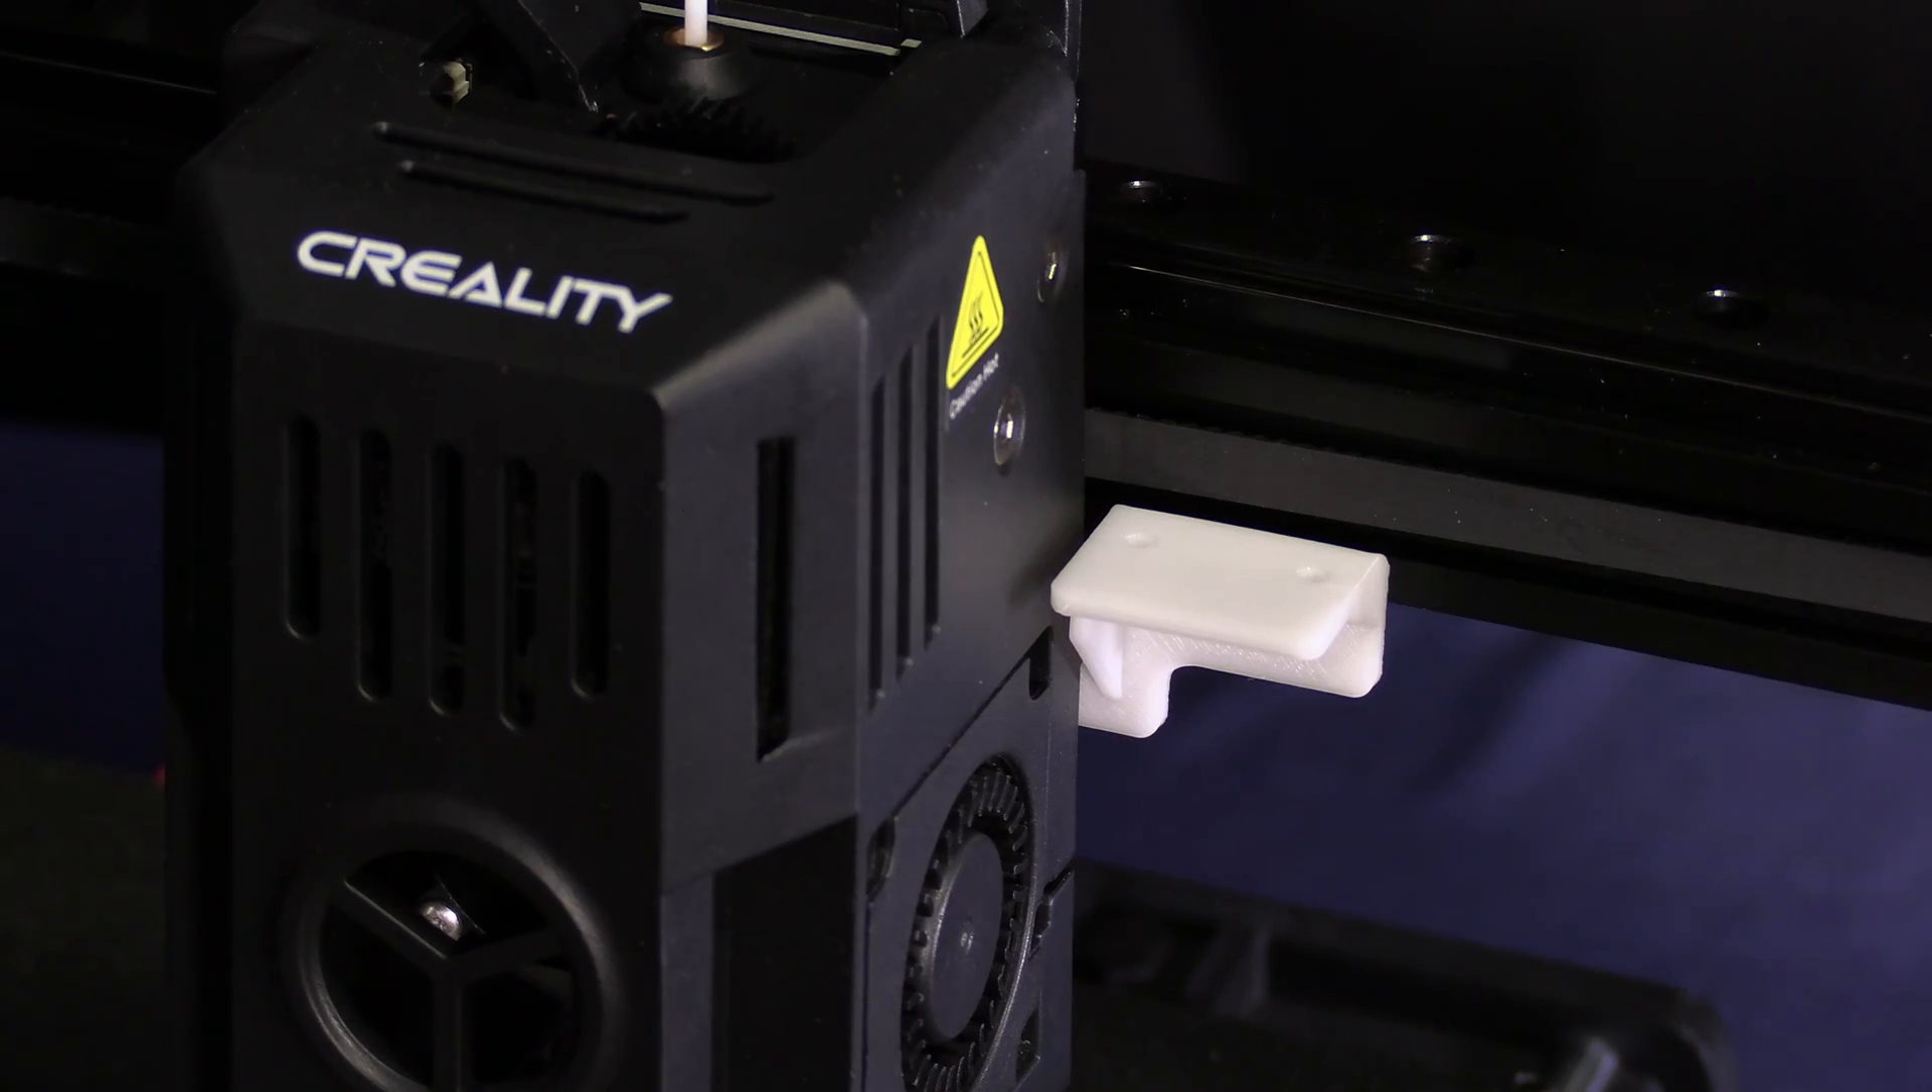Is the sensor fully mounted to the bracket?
No.